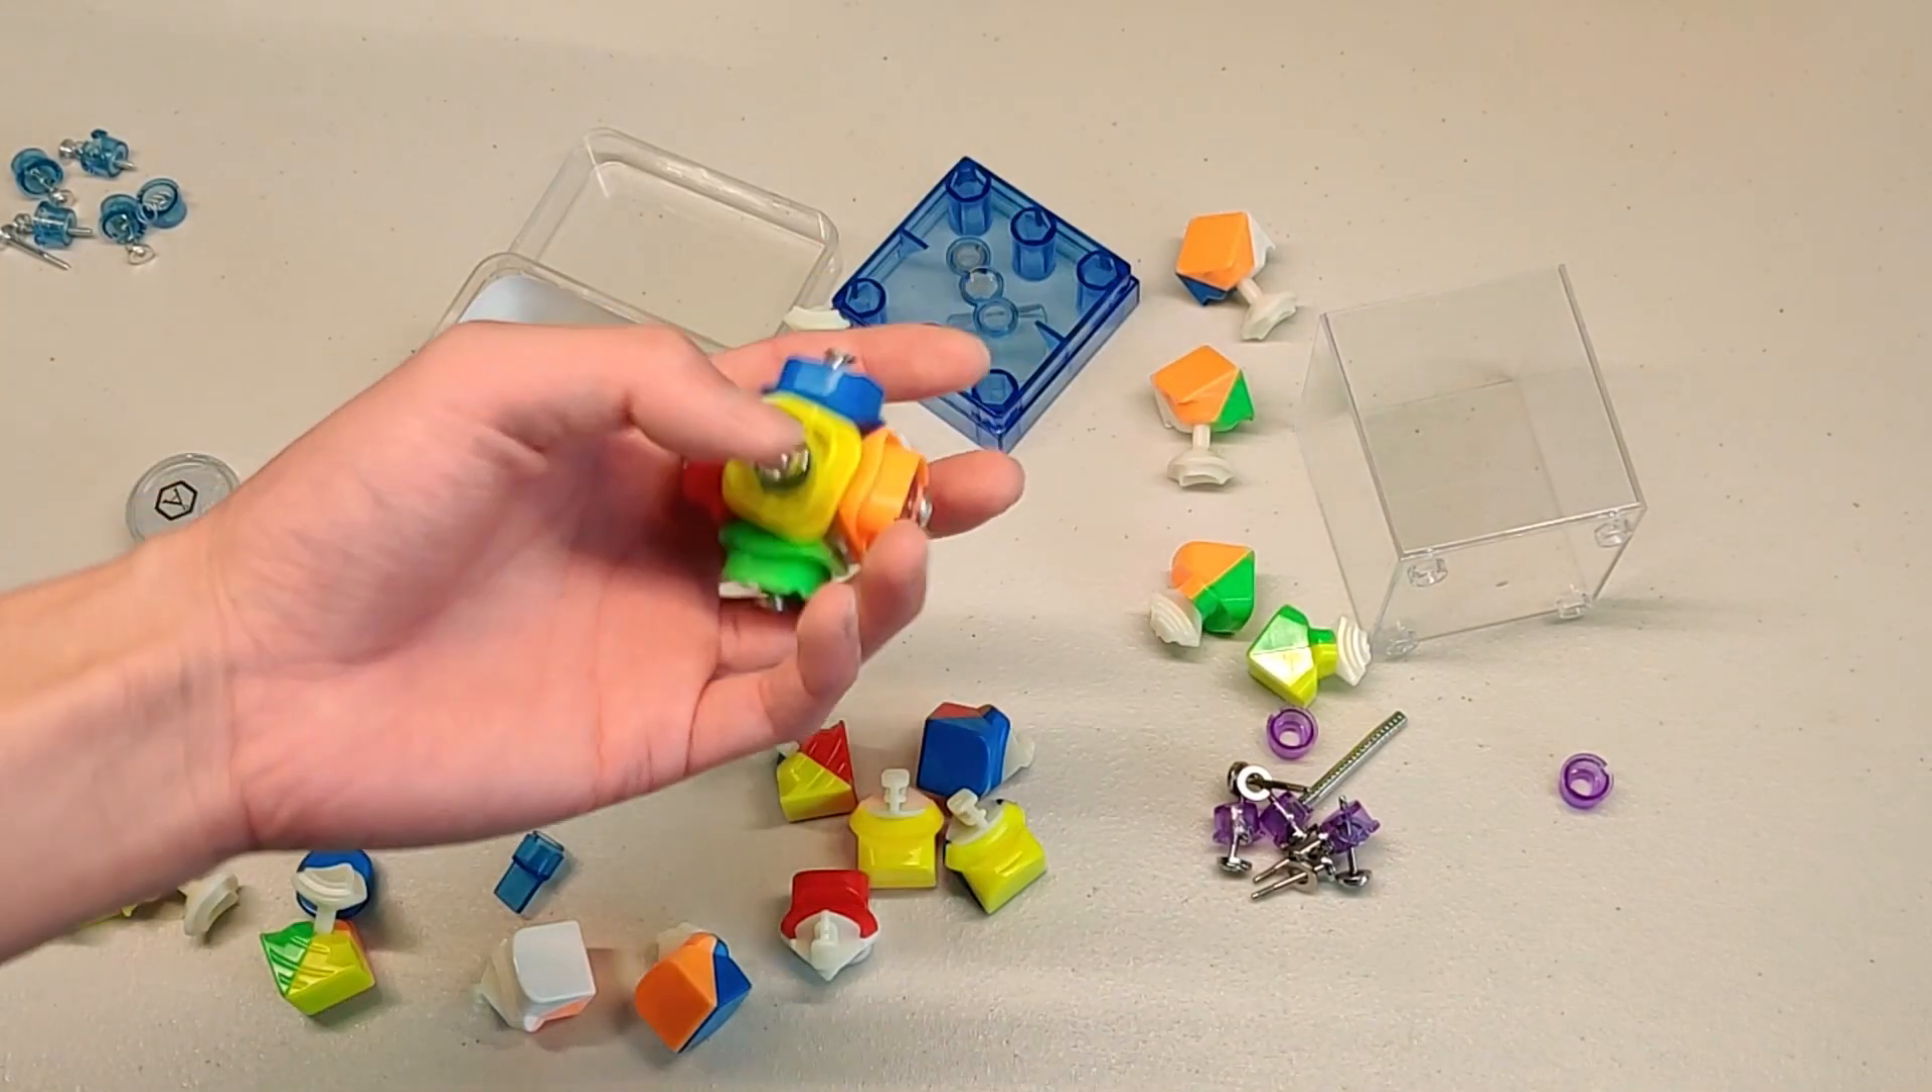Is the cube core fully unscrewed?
No.